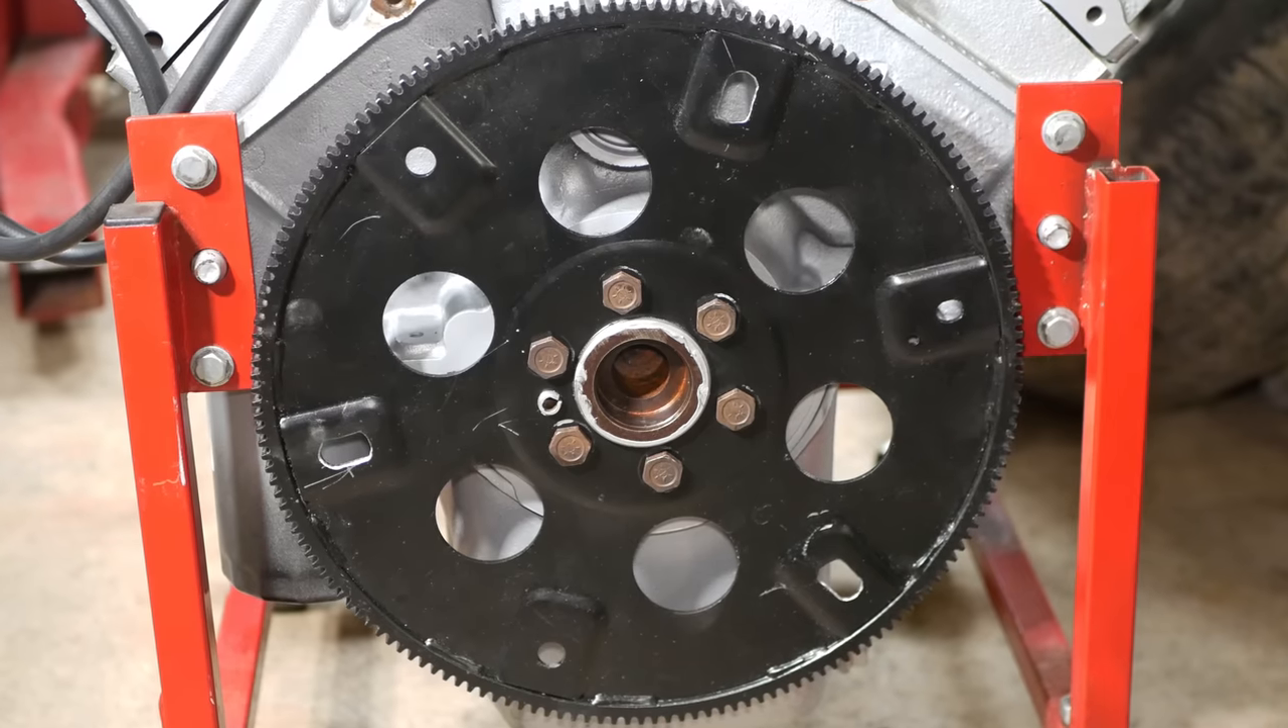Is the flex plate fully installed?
Yes.